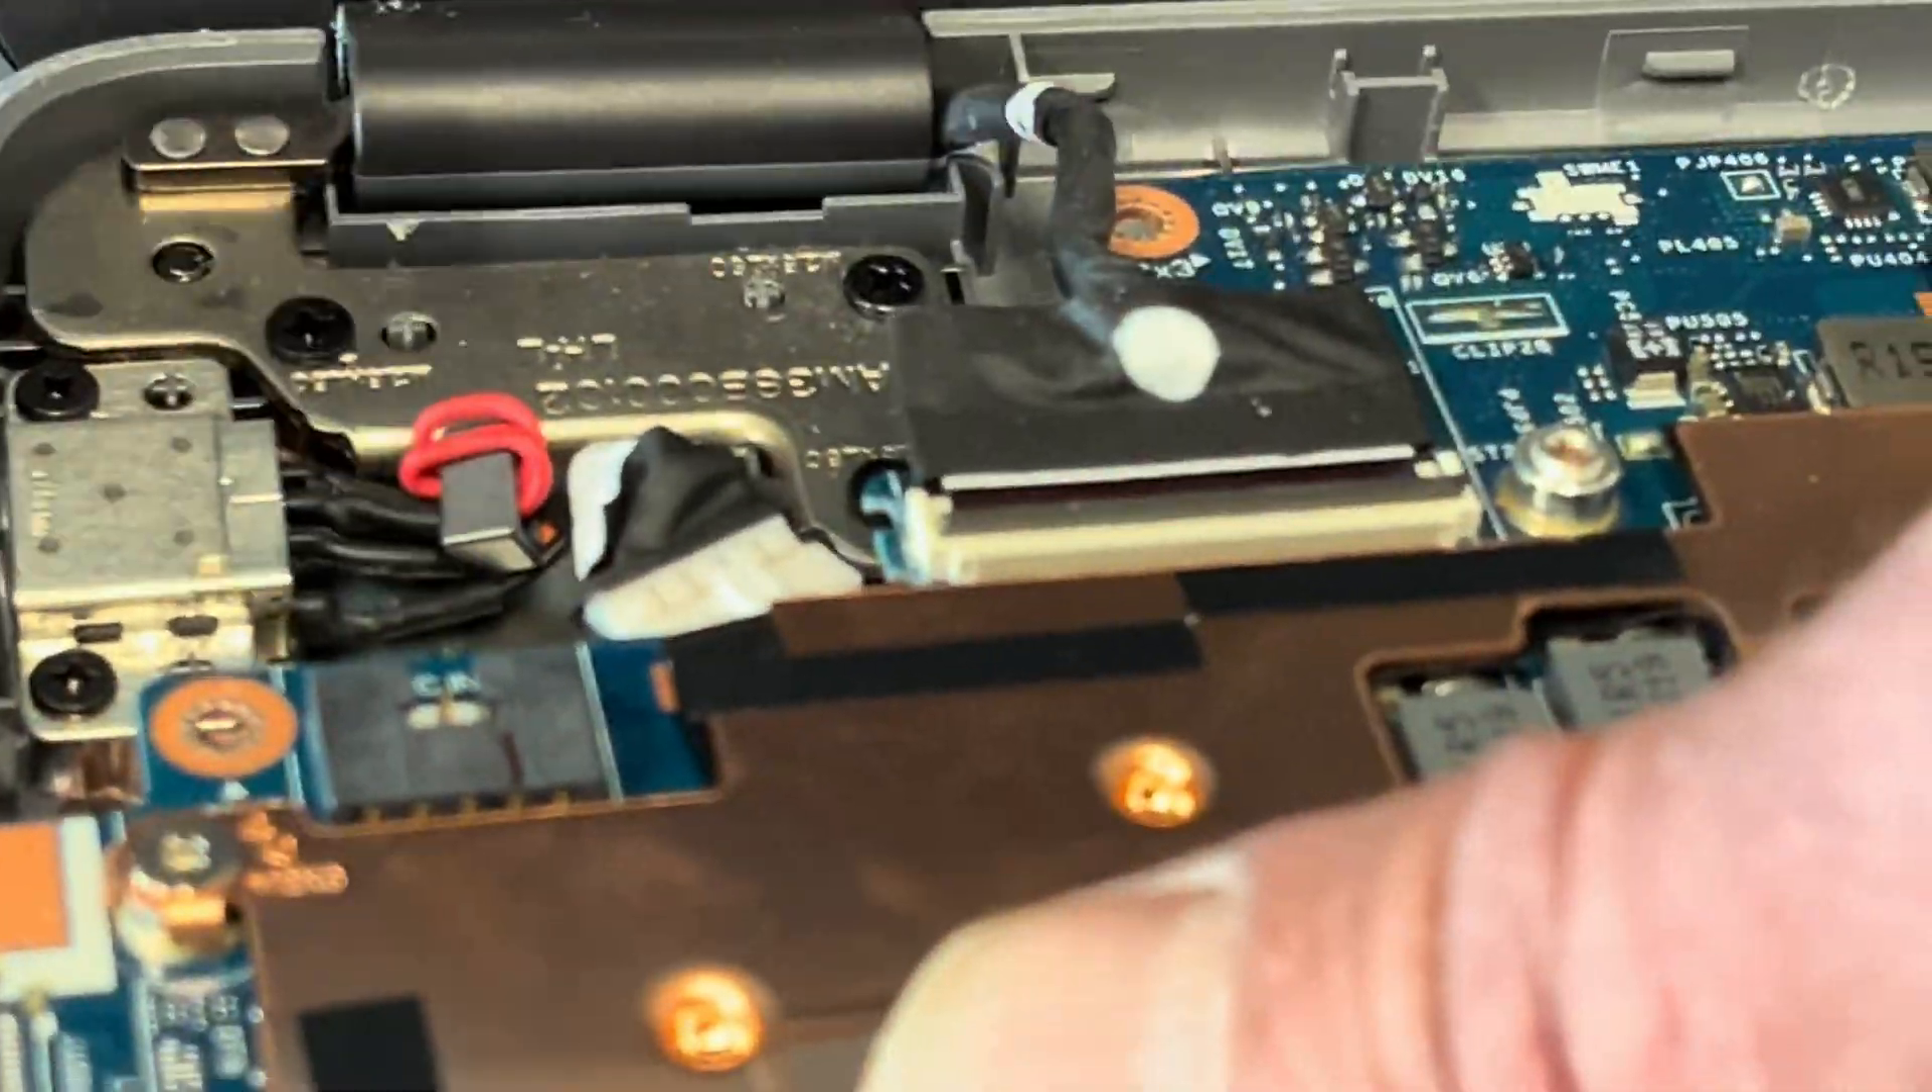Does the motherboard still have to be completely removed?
Yes.